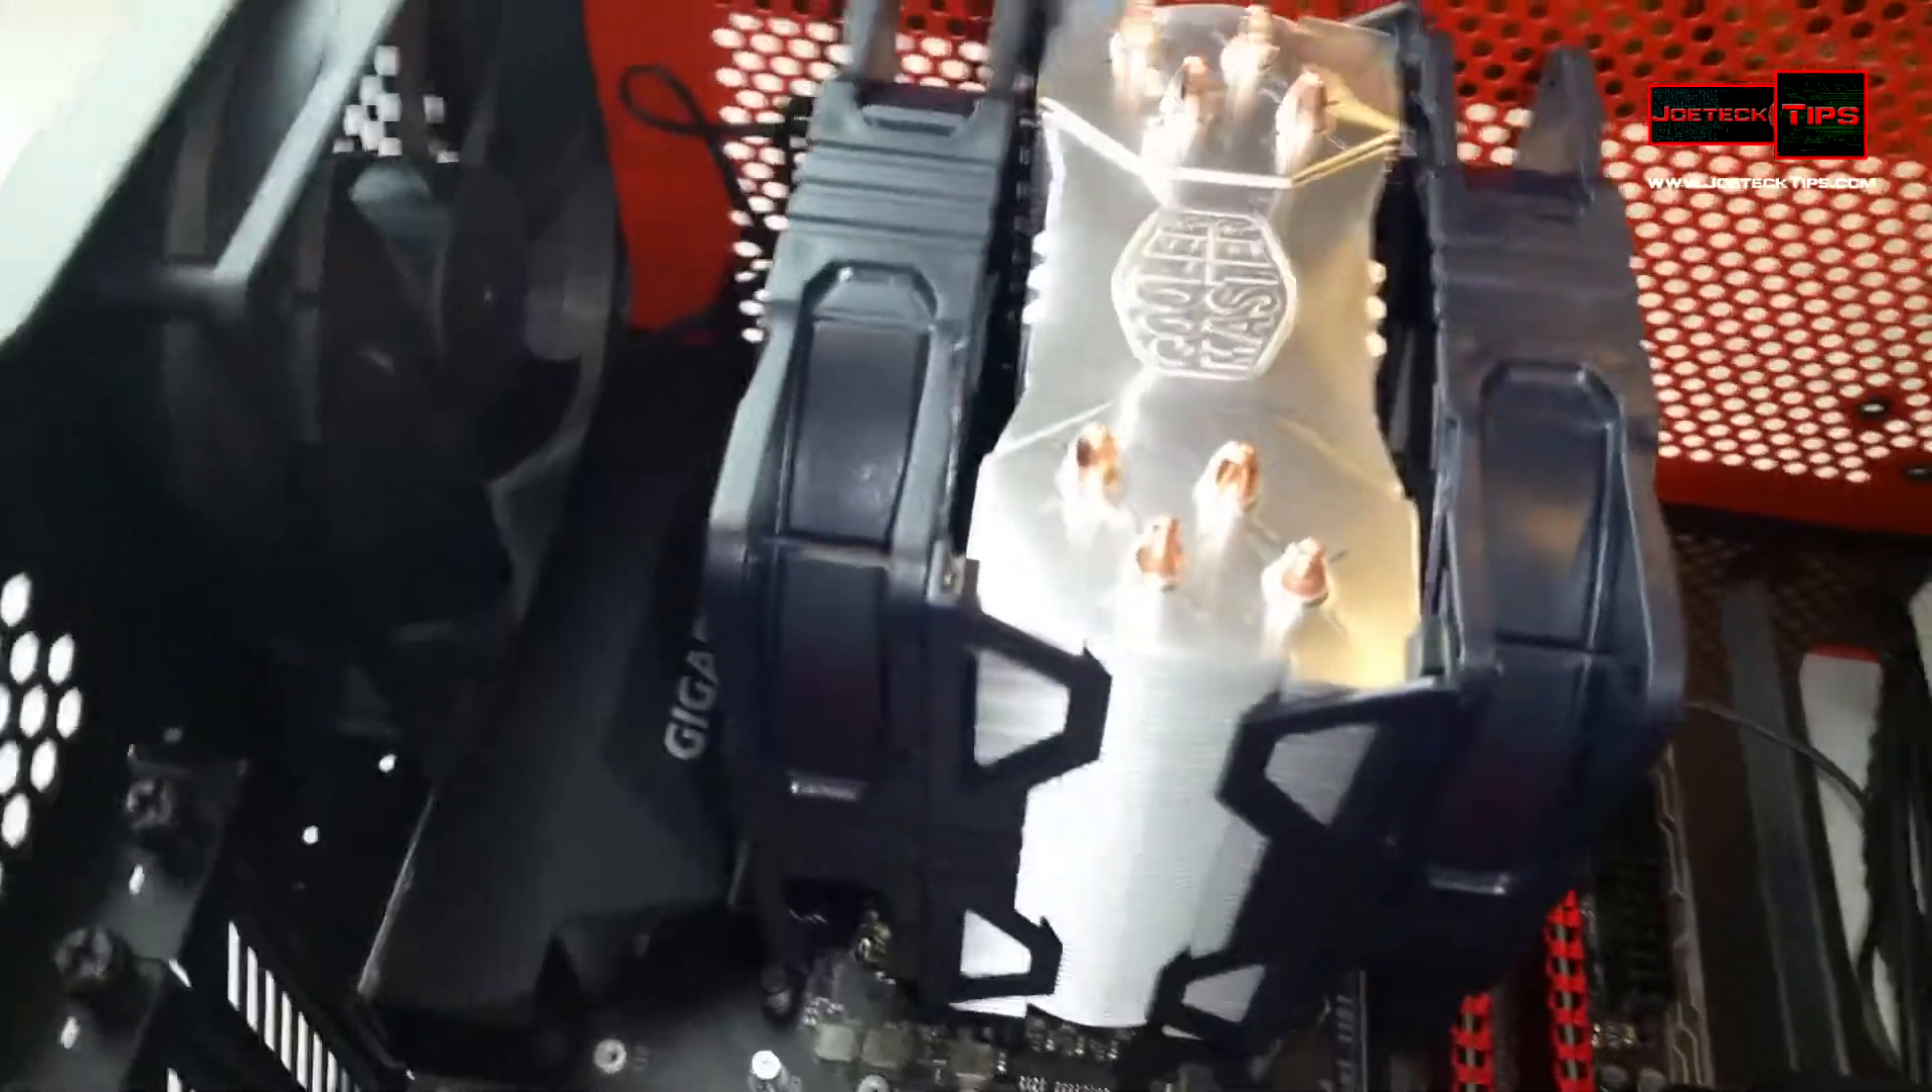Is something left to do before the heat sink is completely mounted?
No.